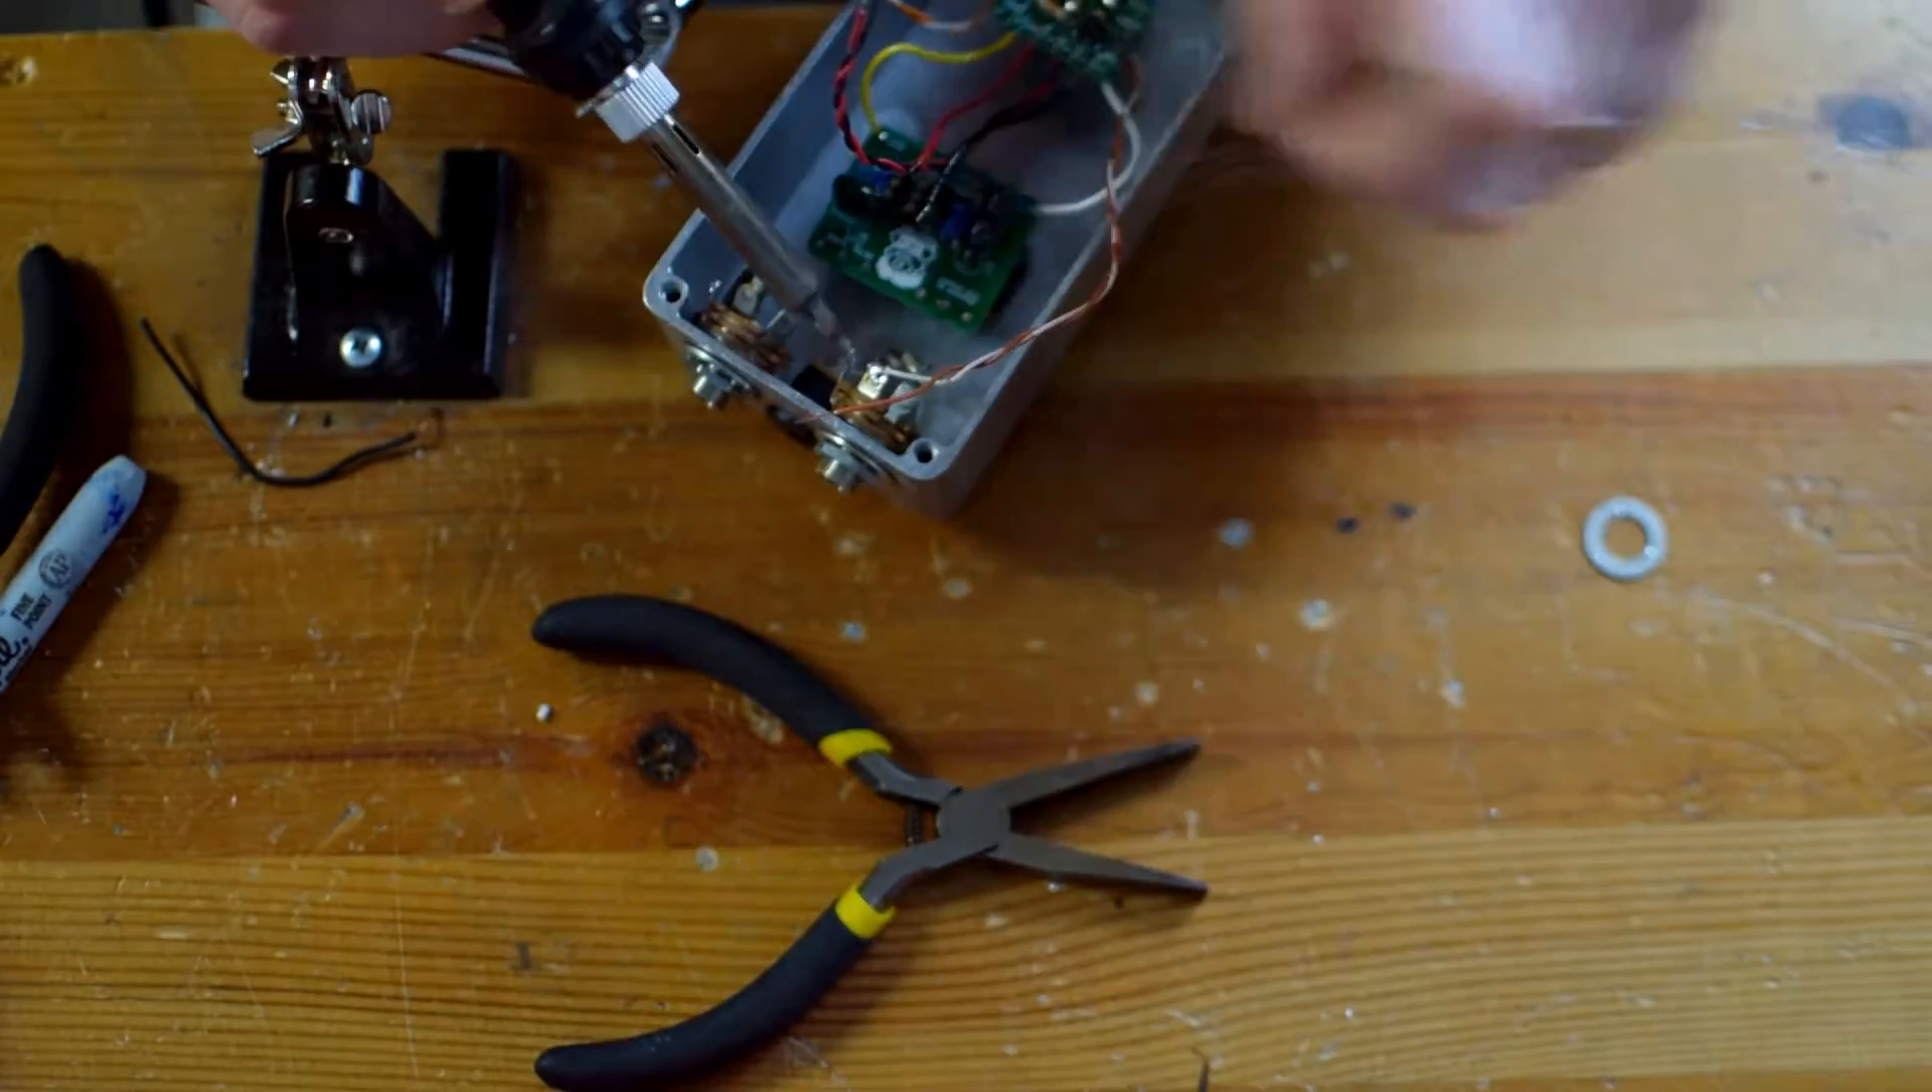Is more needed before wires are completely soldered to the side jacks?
Yes.